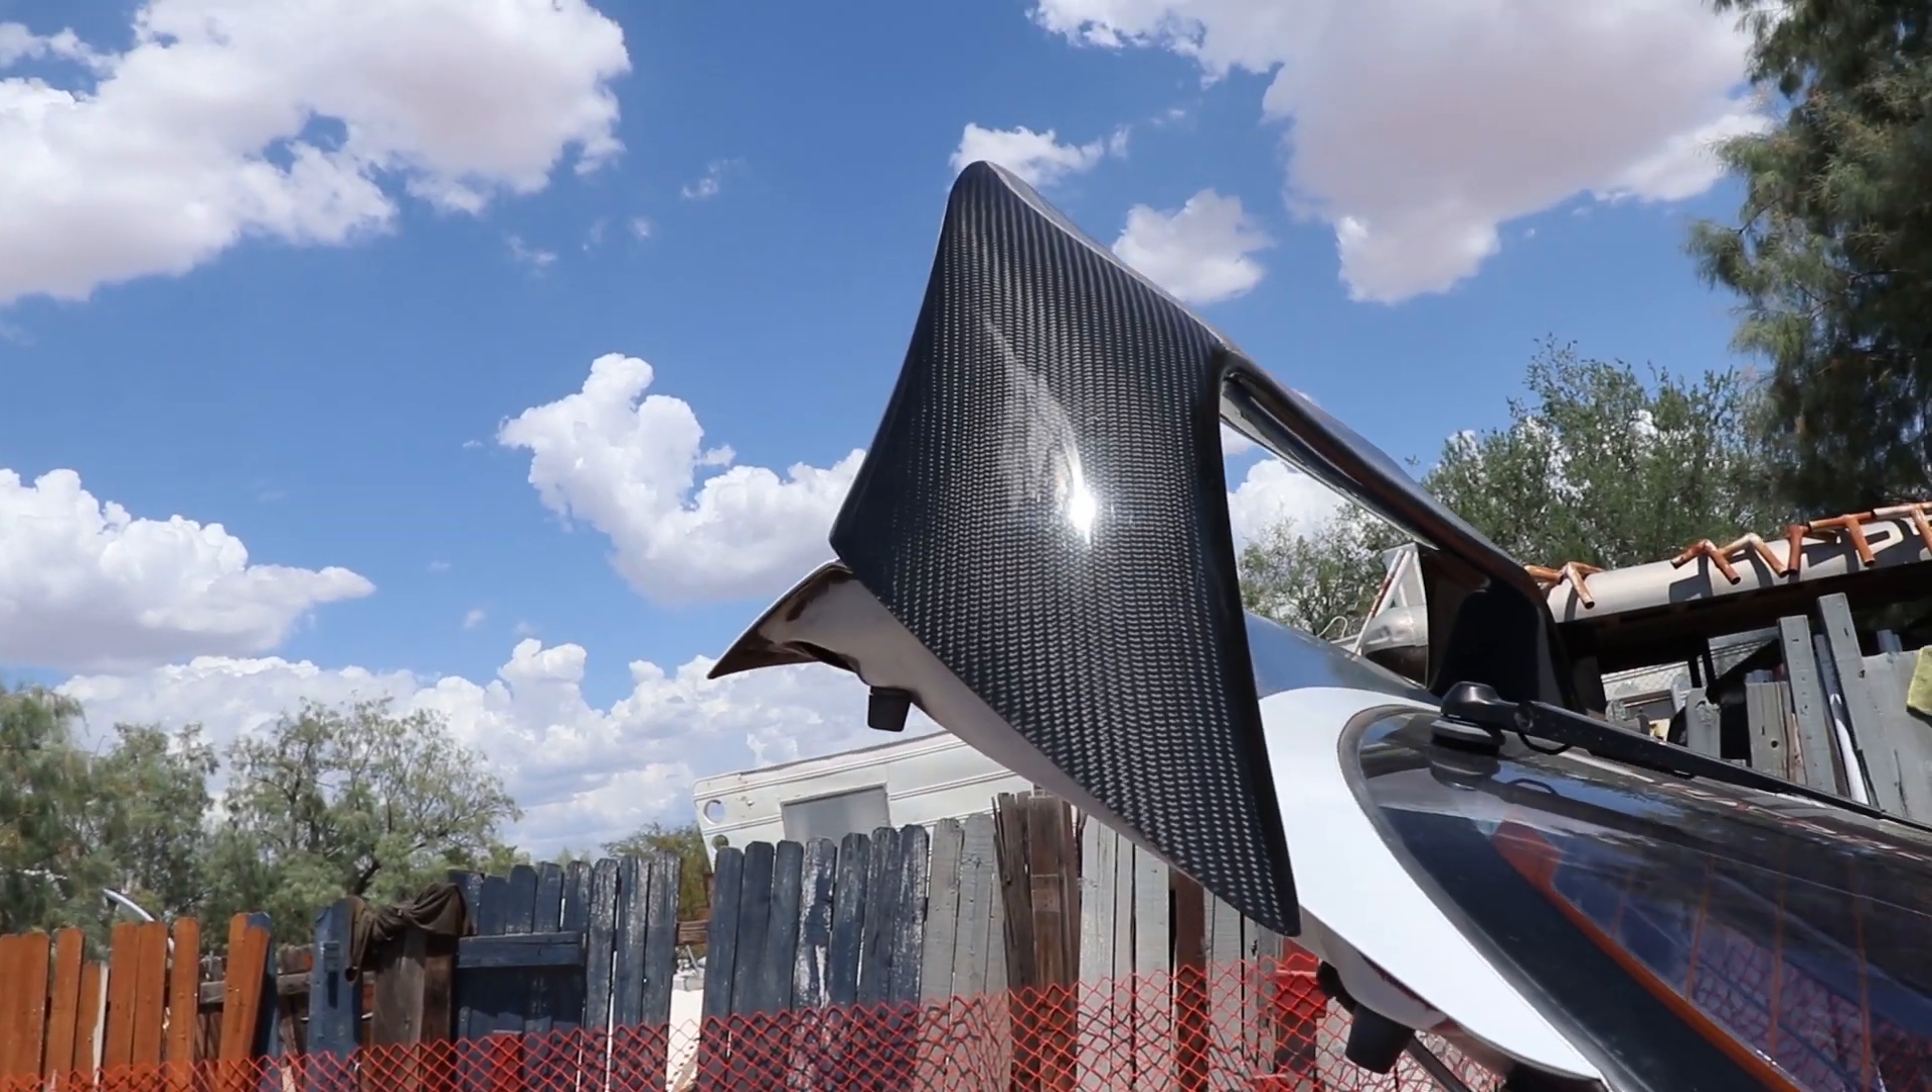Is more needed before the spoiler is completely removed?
Yes.